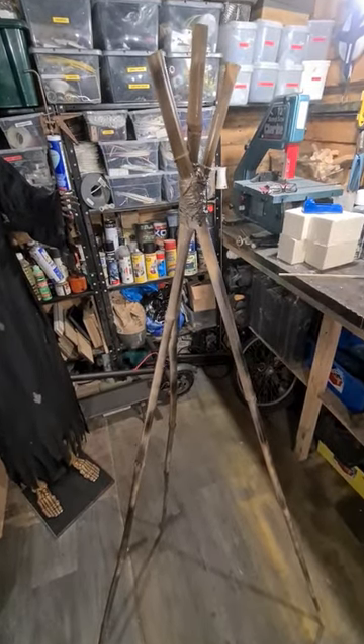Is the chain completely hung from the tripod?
No.